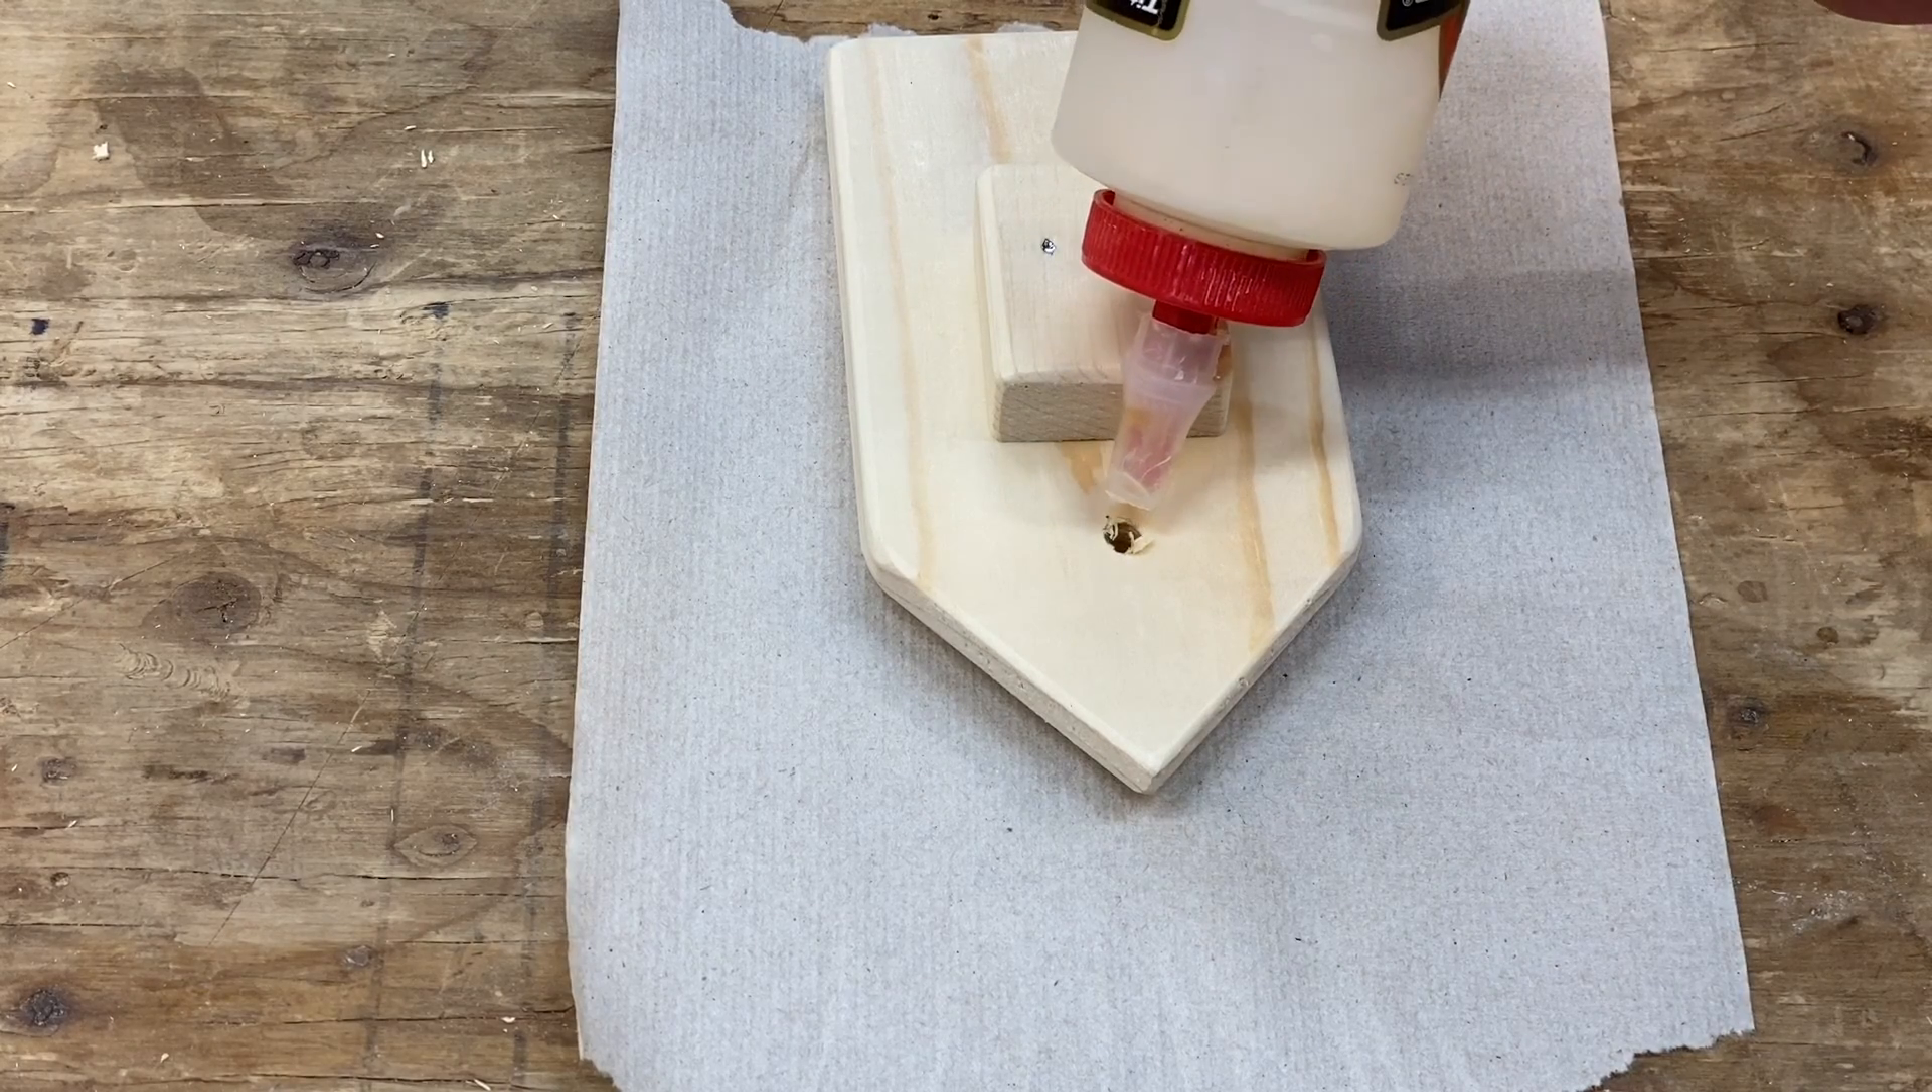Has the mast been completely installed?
No.